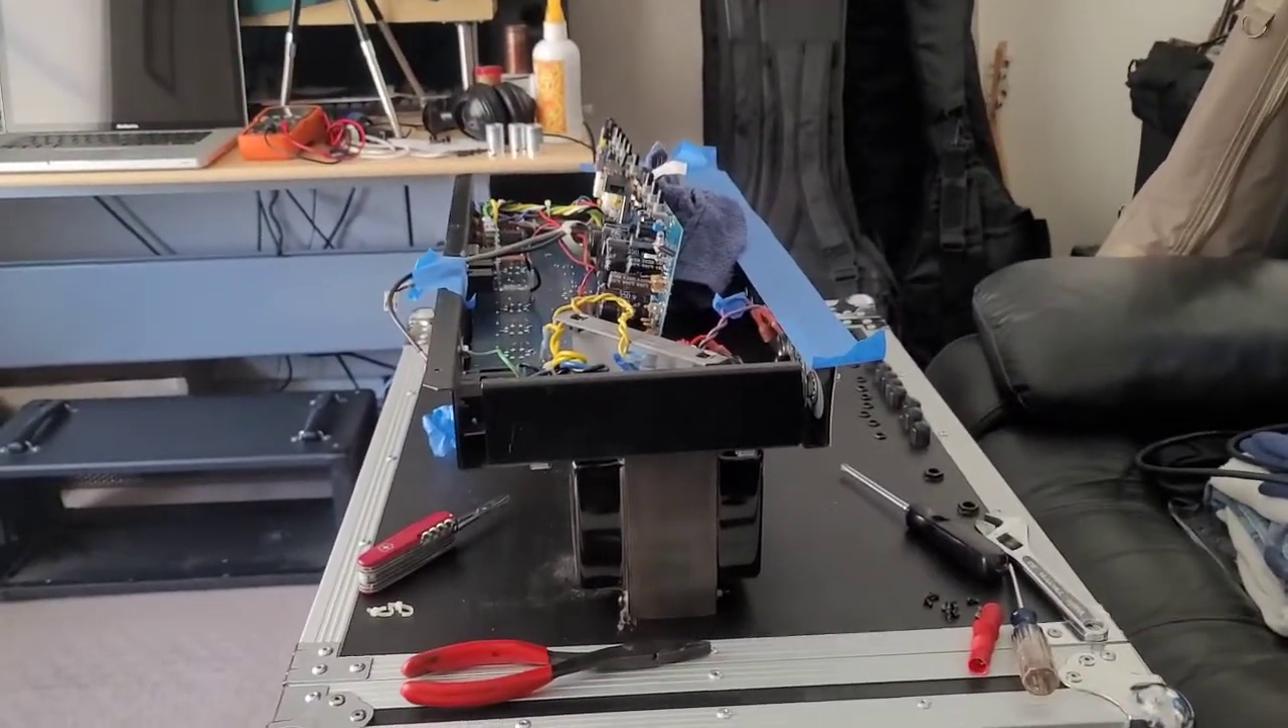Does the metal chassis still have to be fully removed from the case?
No.